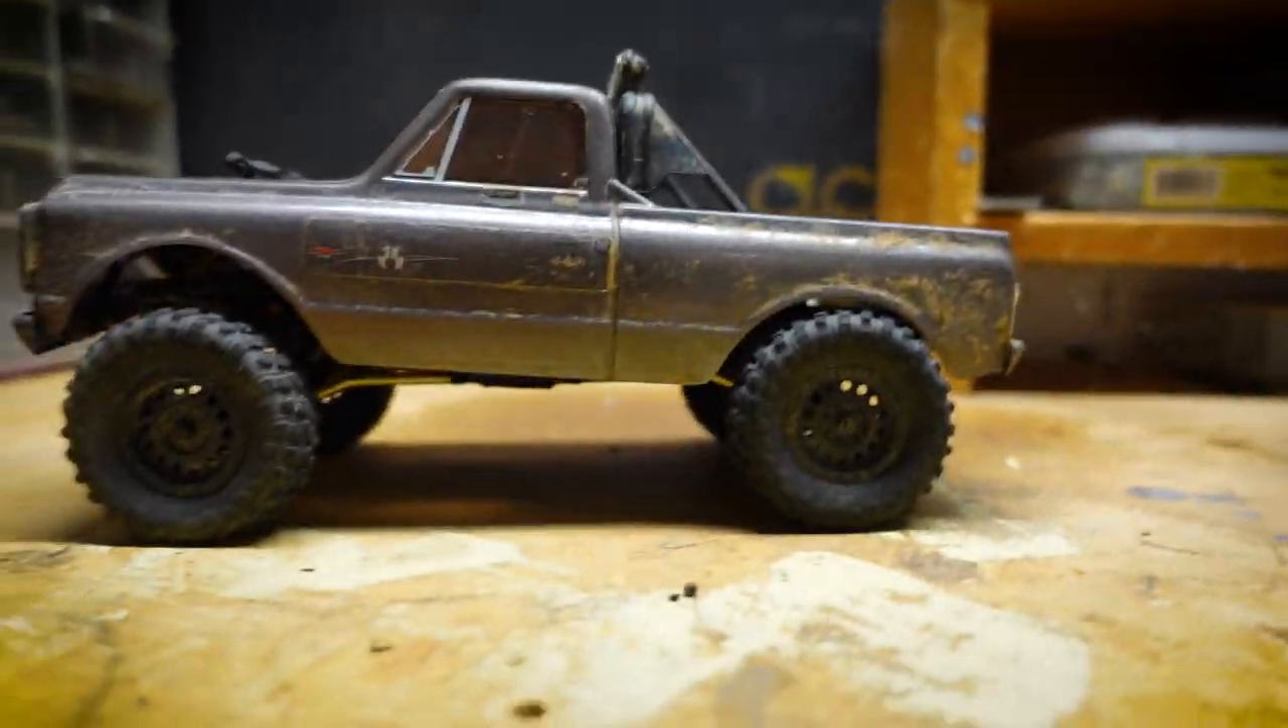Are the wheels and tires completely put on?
Yes.